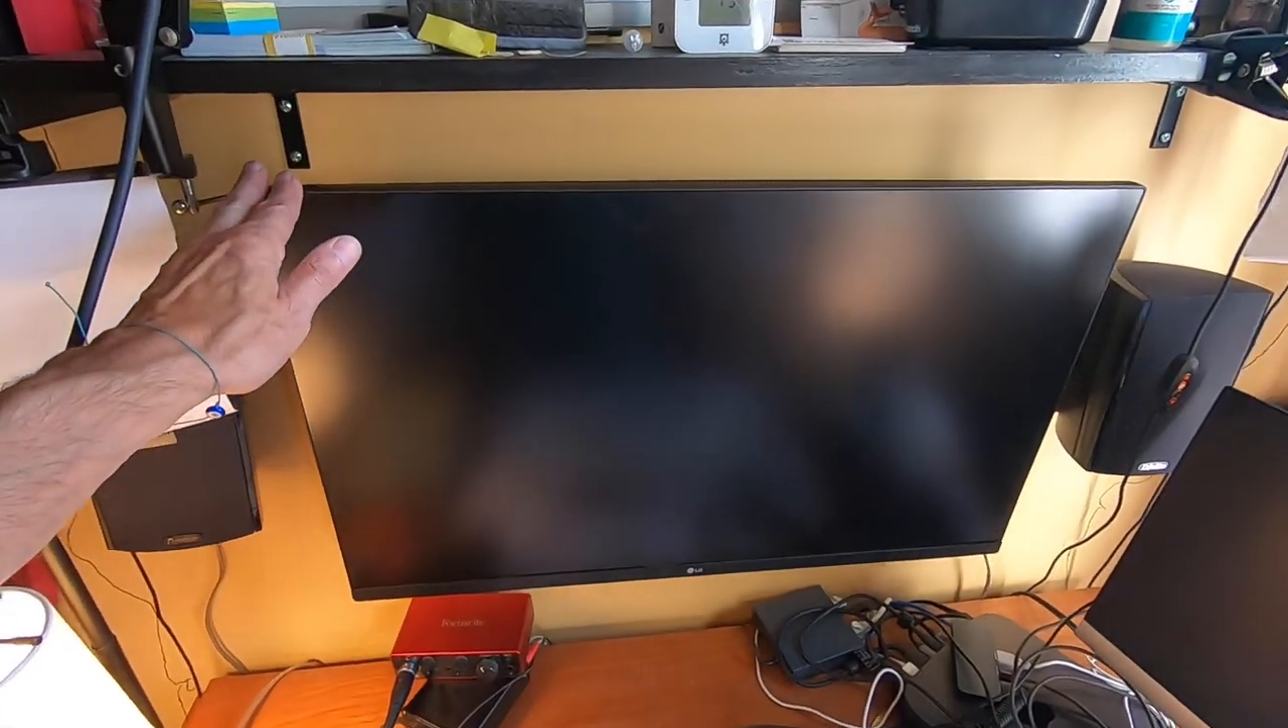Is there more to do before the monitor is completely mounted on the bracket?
No.